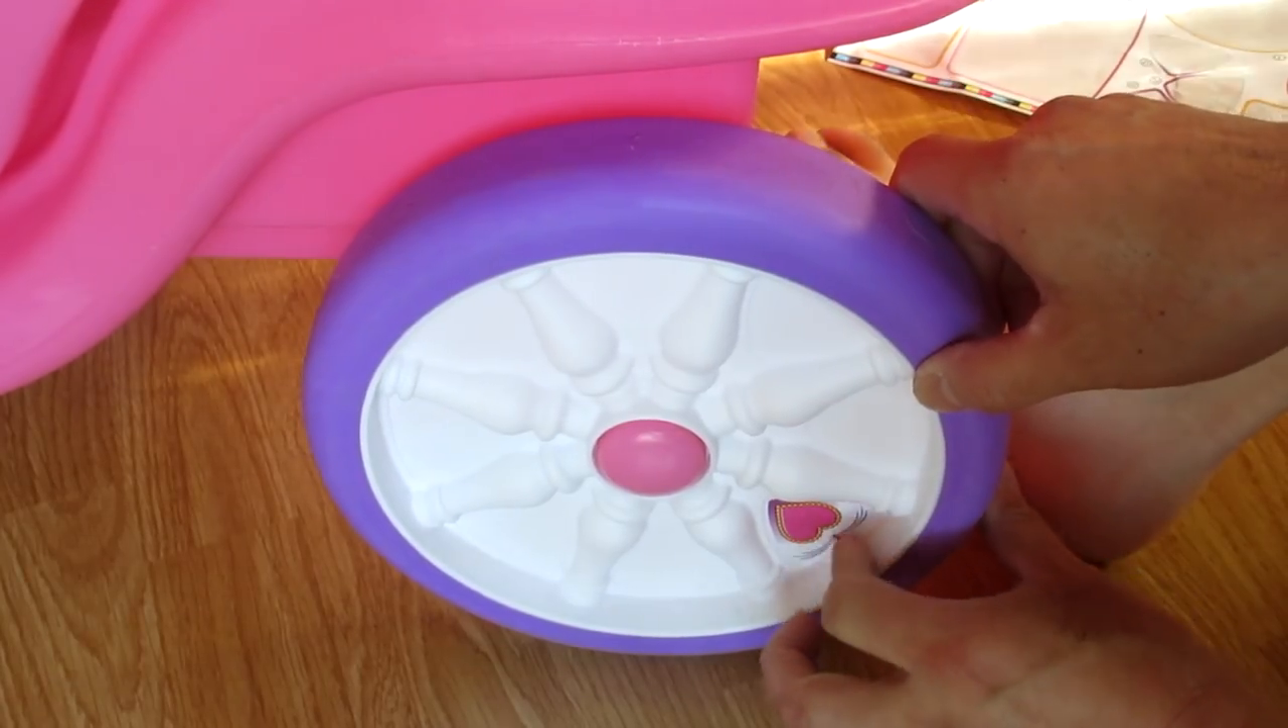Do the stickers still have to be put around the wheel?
Yes.